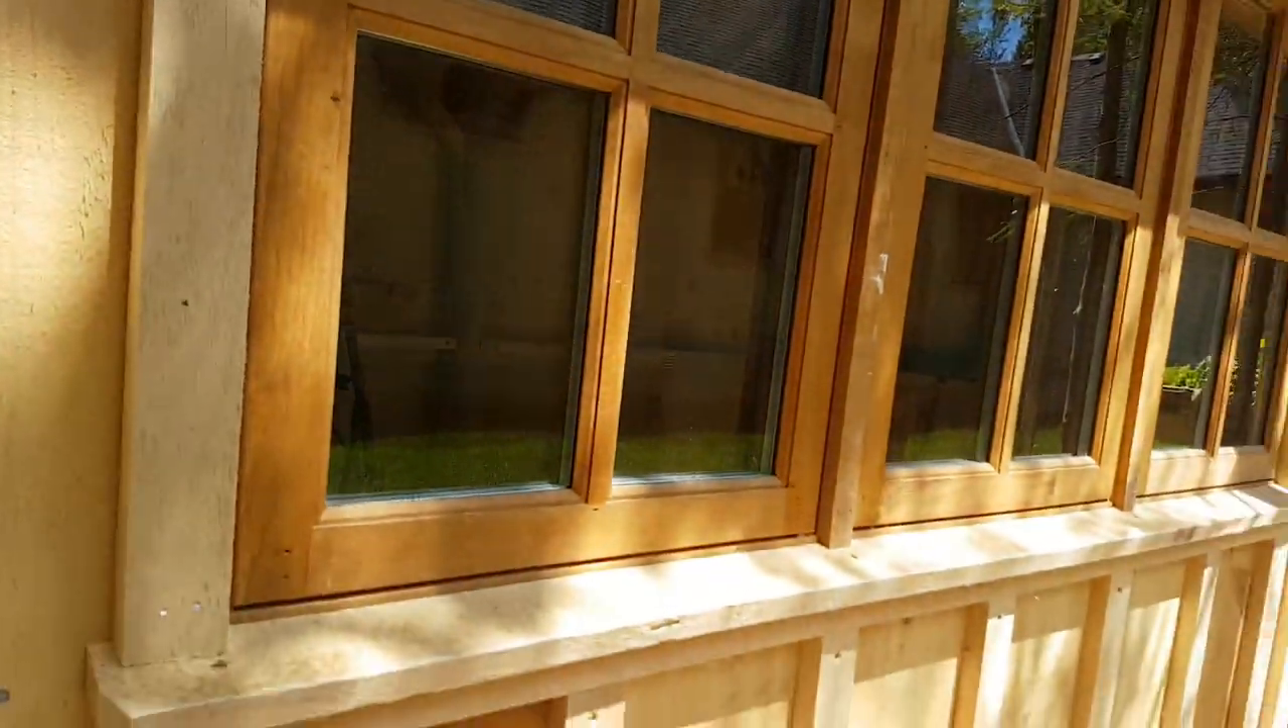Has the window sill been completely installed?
Yes.